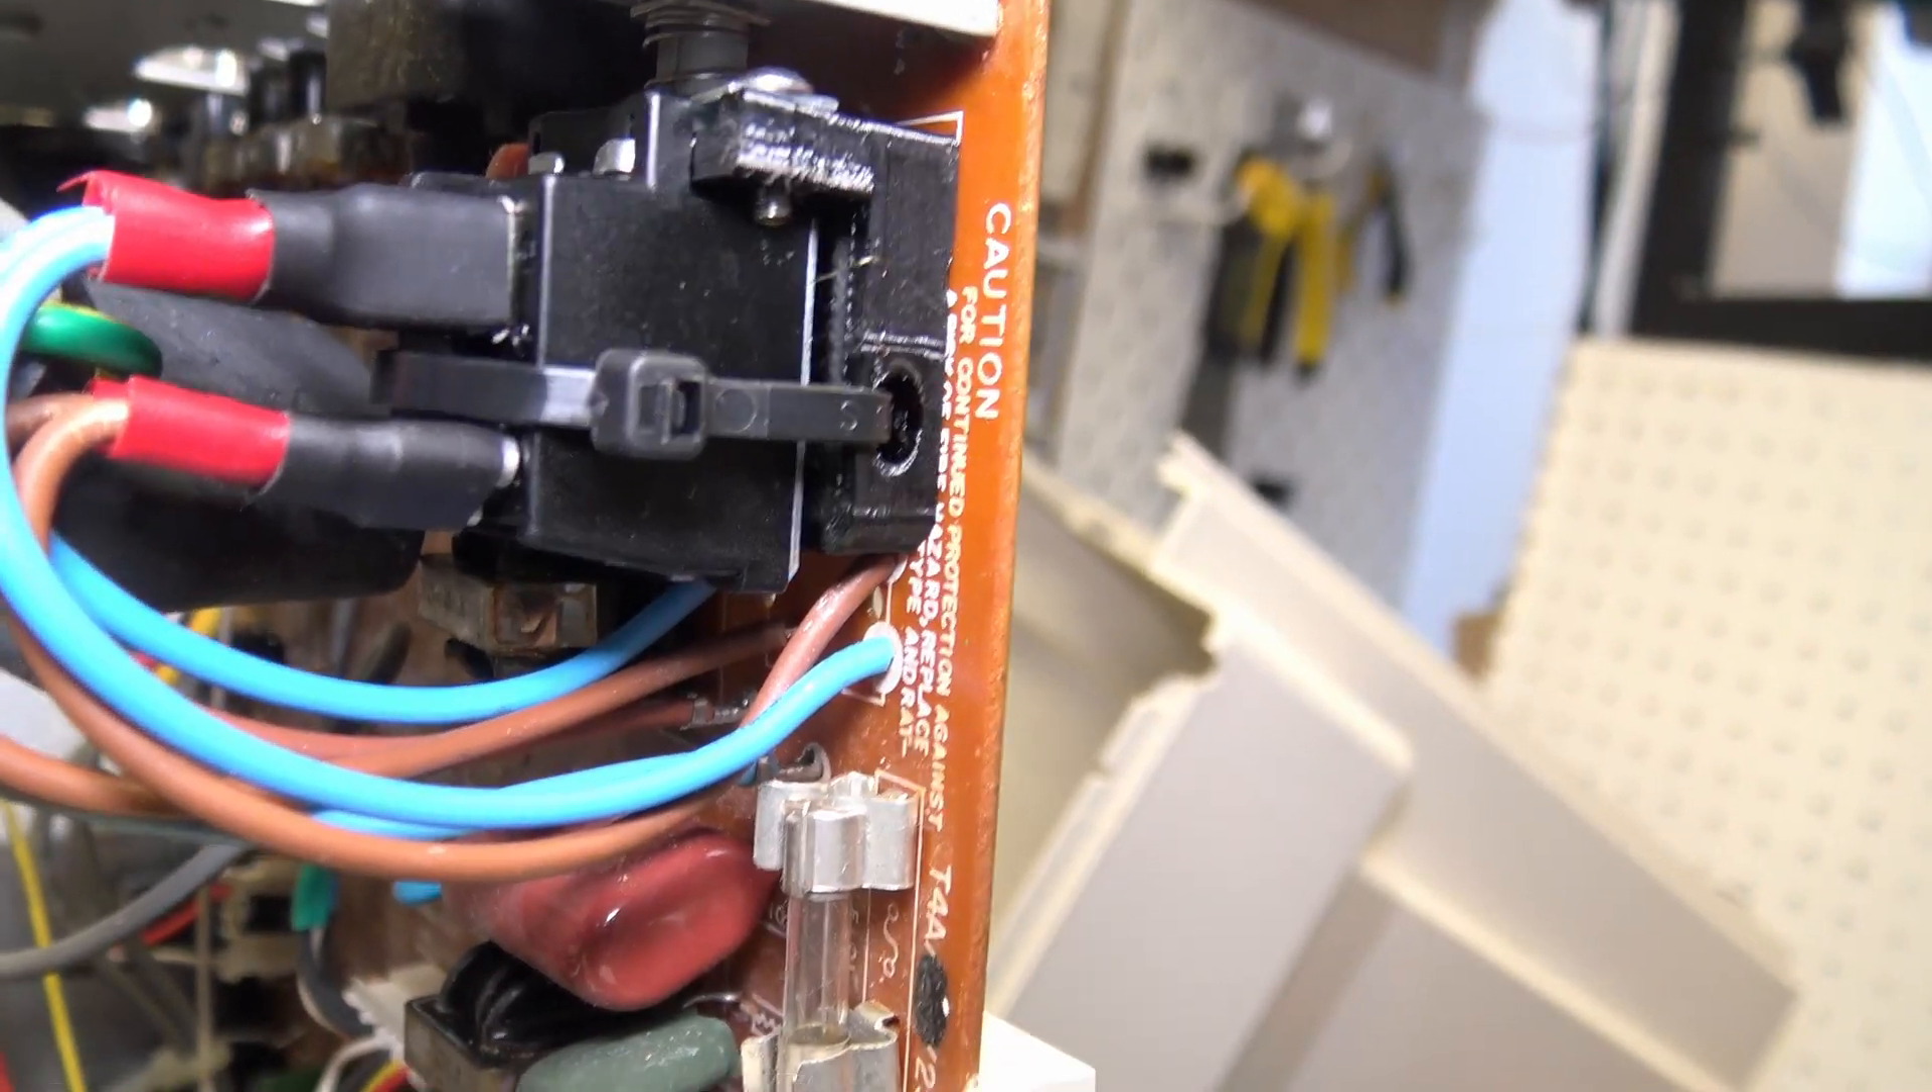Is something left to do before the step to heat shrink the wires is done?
No.